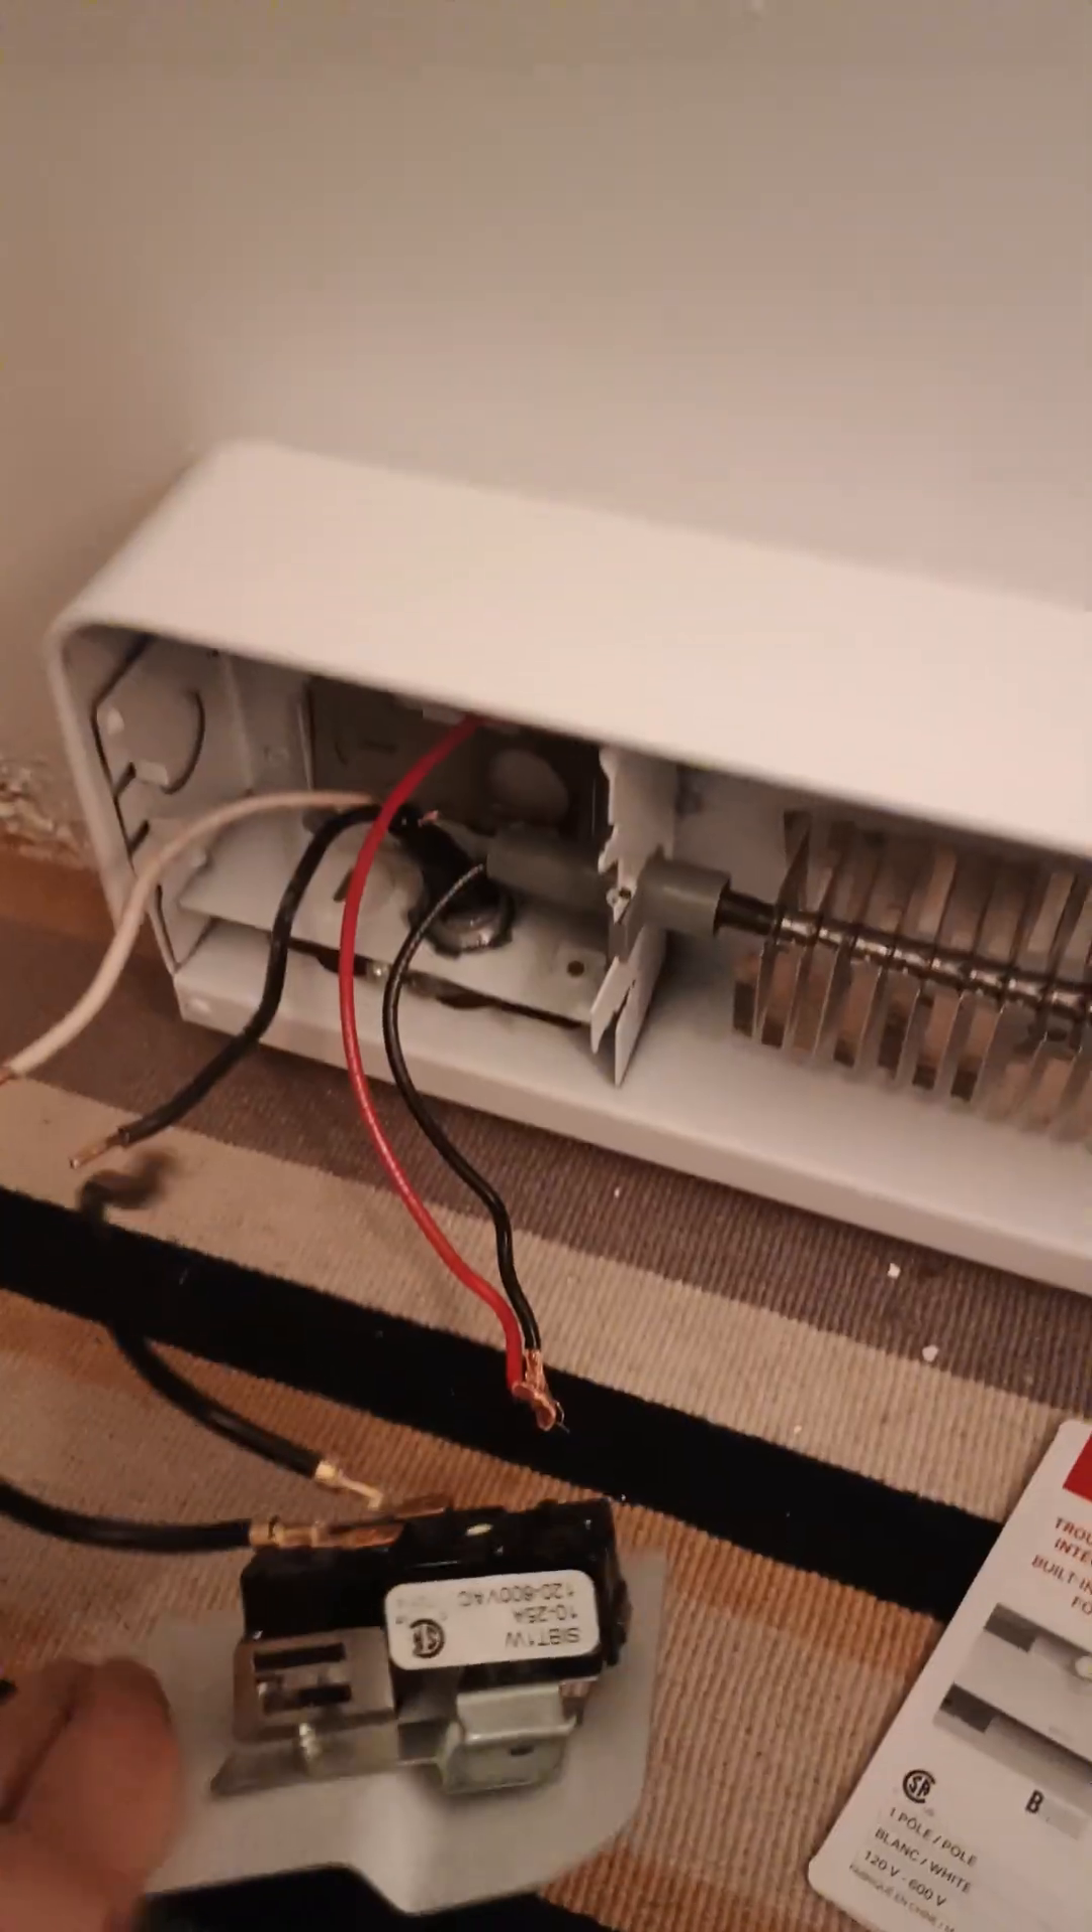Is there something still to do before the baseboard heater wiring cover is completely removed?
No.